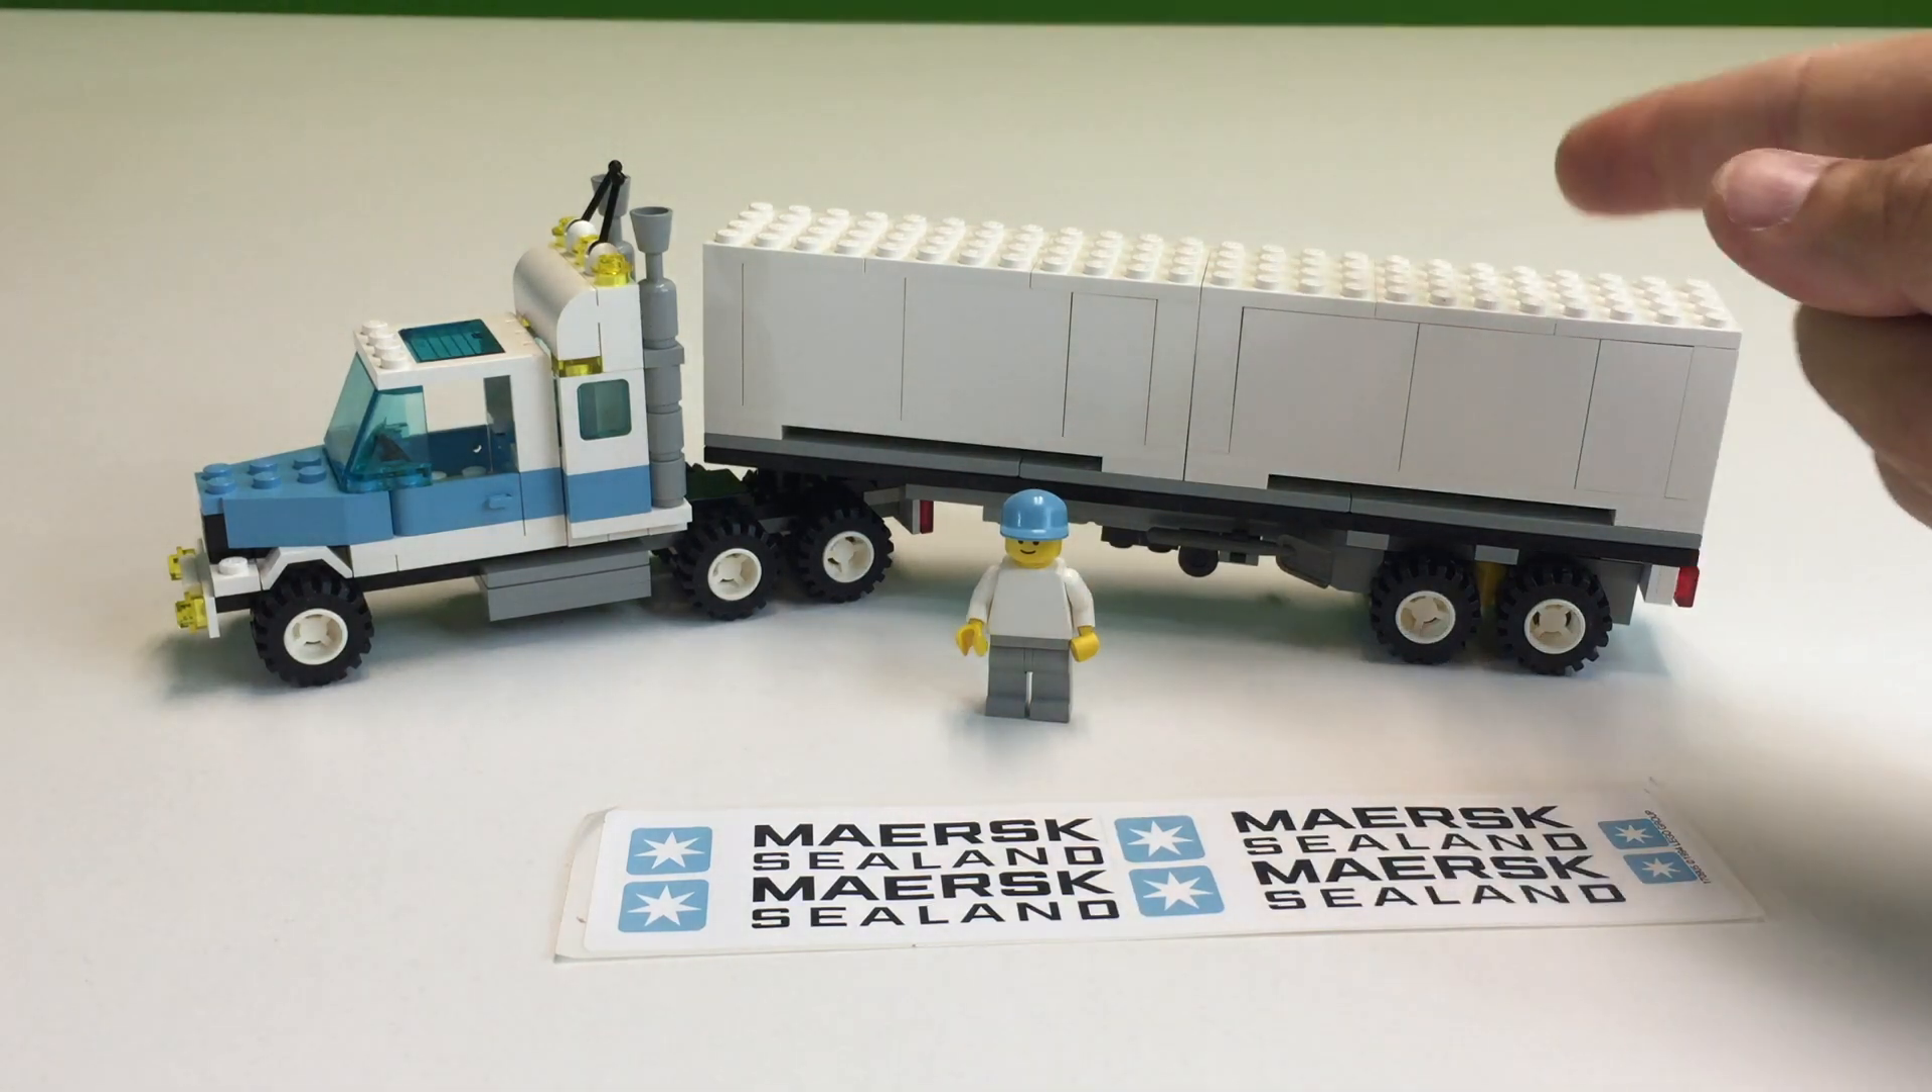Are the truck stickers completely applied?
No.